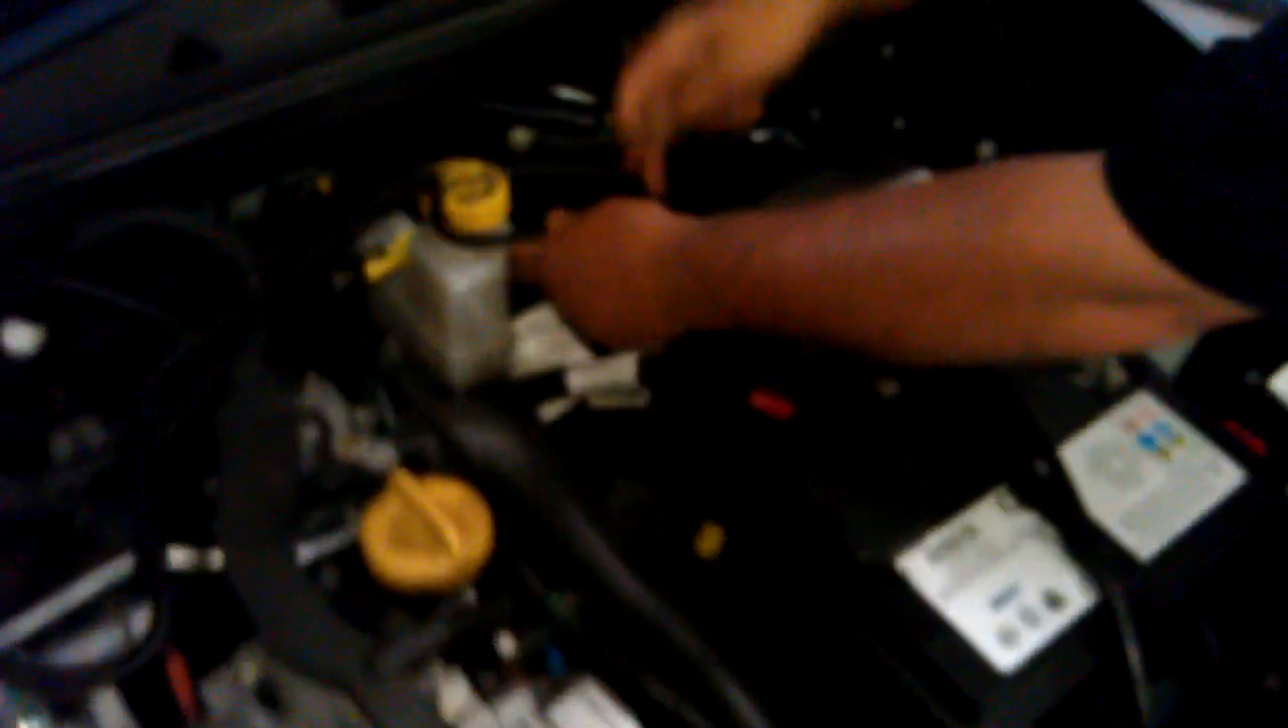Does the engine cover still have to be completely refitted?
Yes.